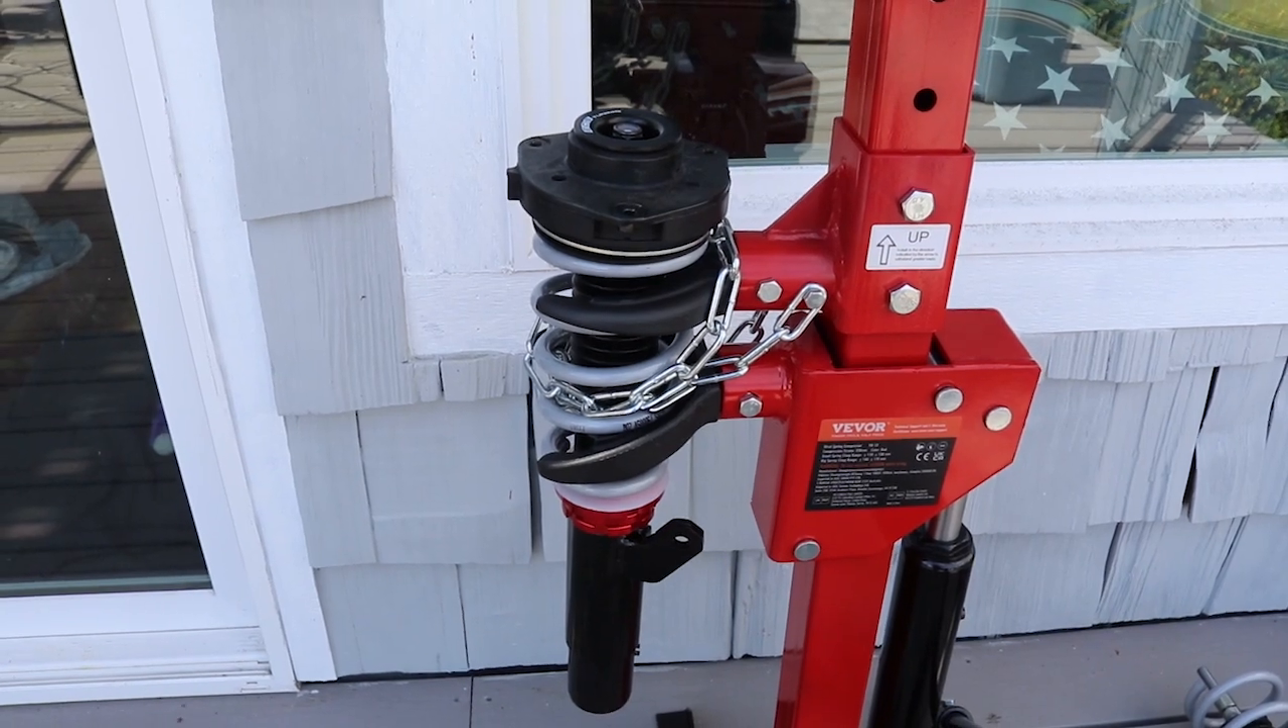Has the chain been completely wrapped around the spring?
Yes.